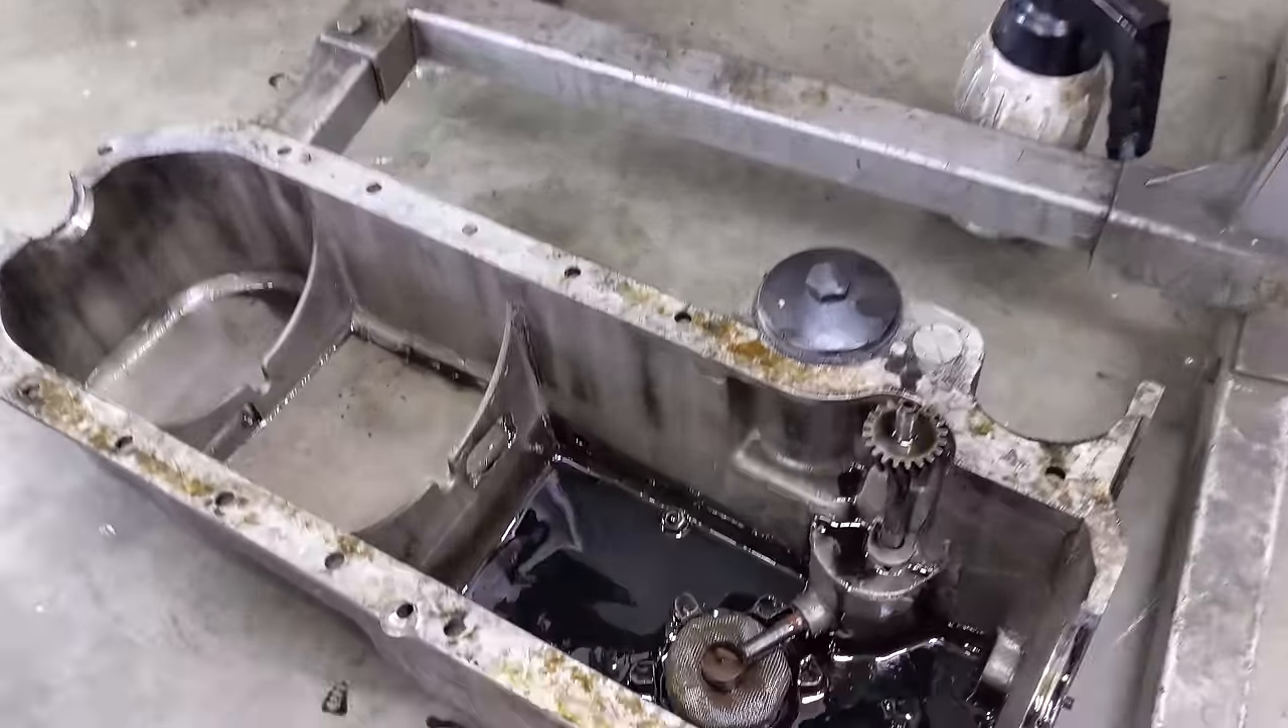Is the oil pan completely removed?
Yes.